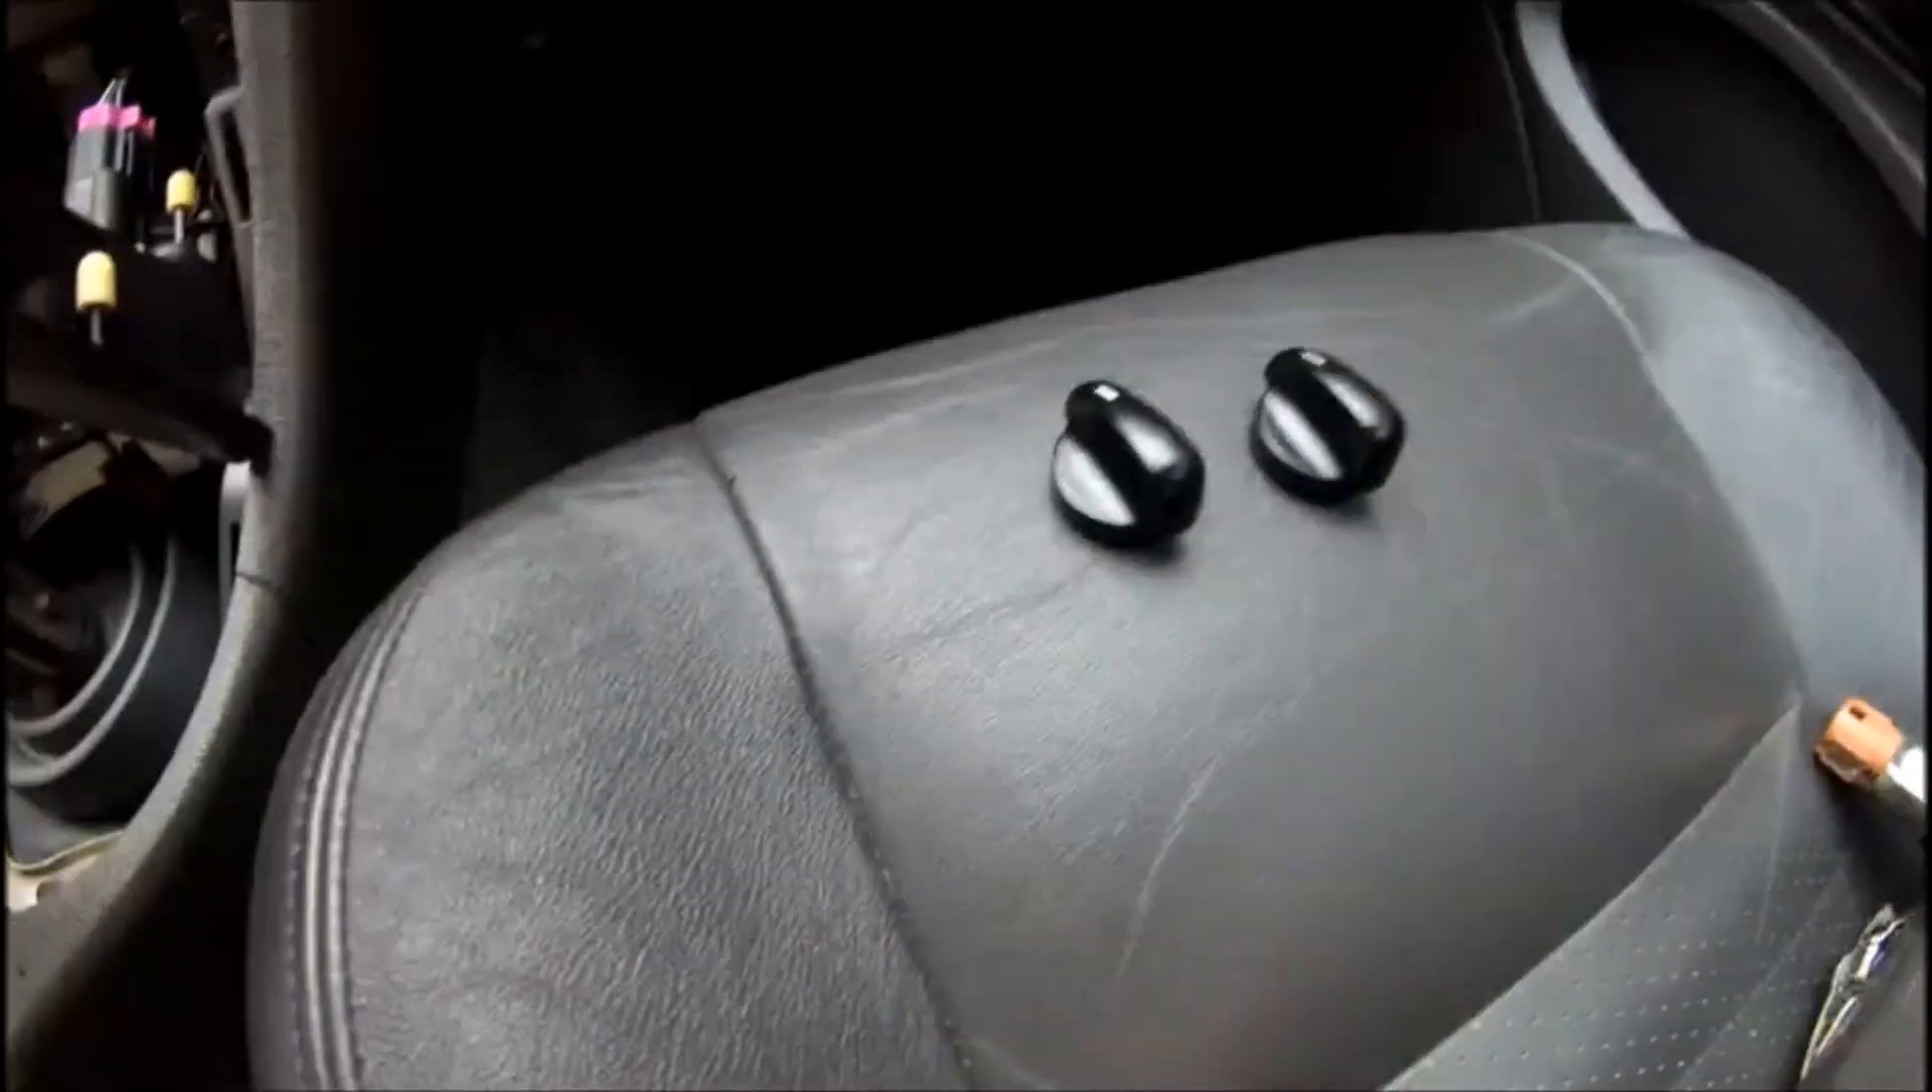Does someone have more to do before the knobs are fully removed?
No.